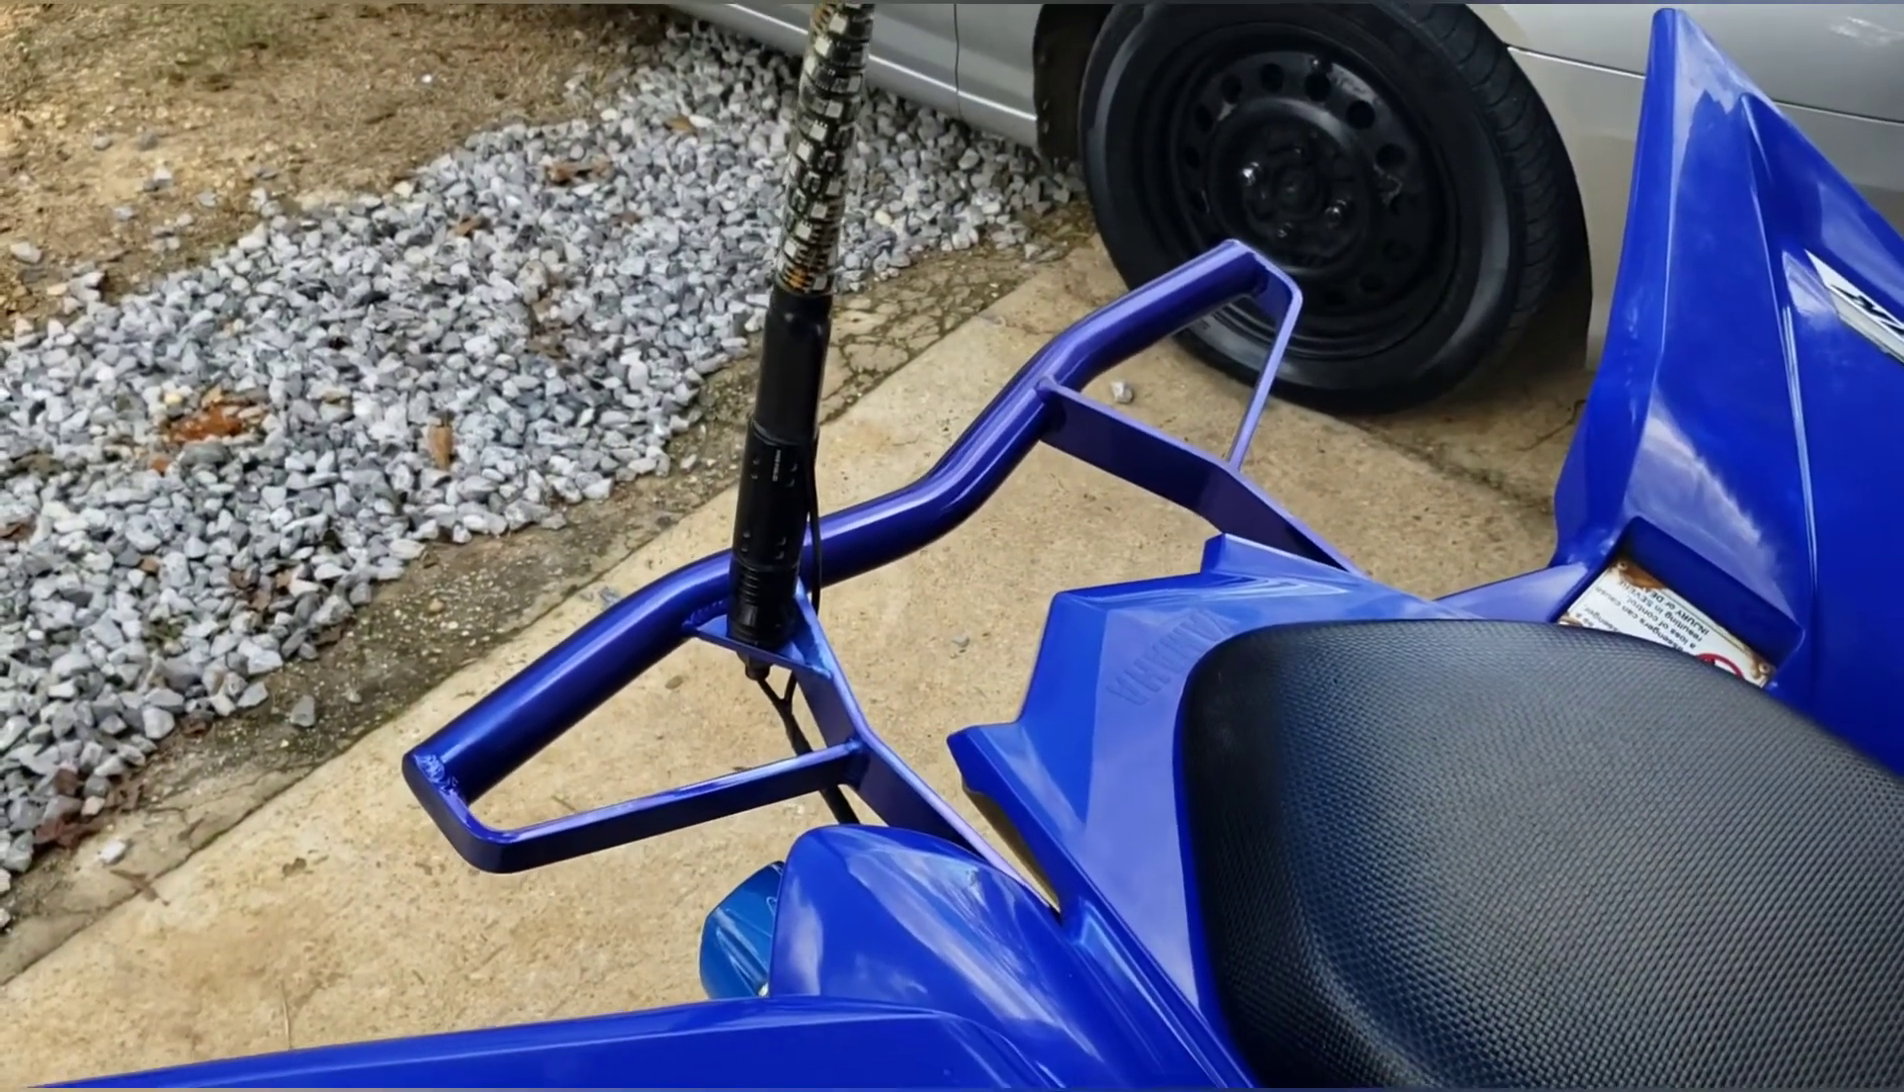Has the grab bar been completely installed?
Yes.